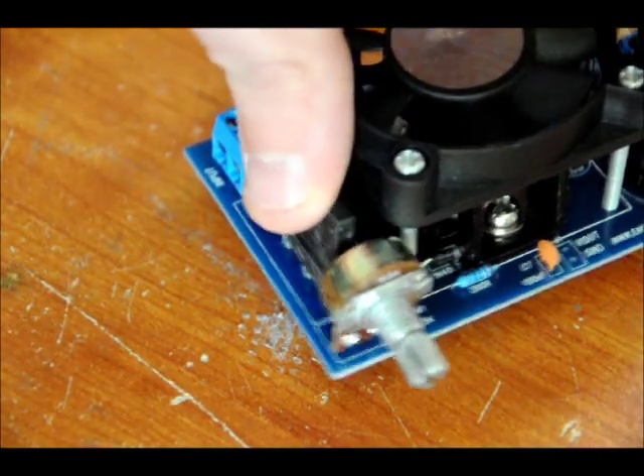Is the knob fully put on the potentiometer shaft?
No.